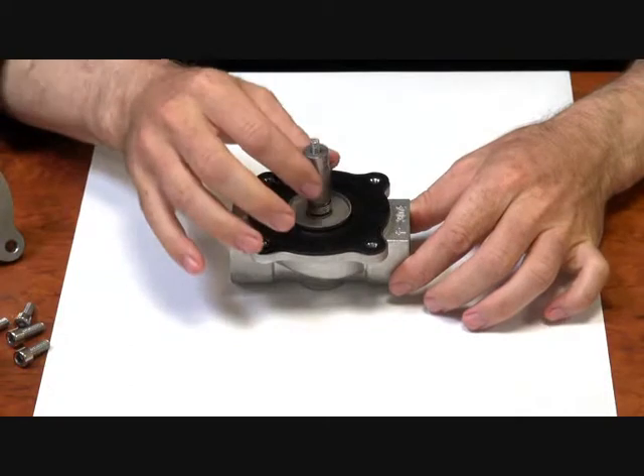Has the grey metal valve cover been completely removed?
Yes.